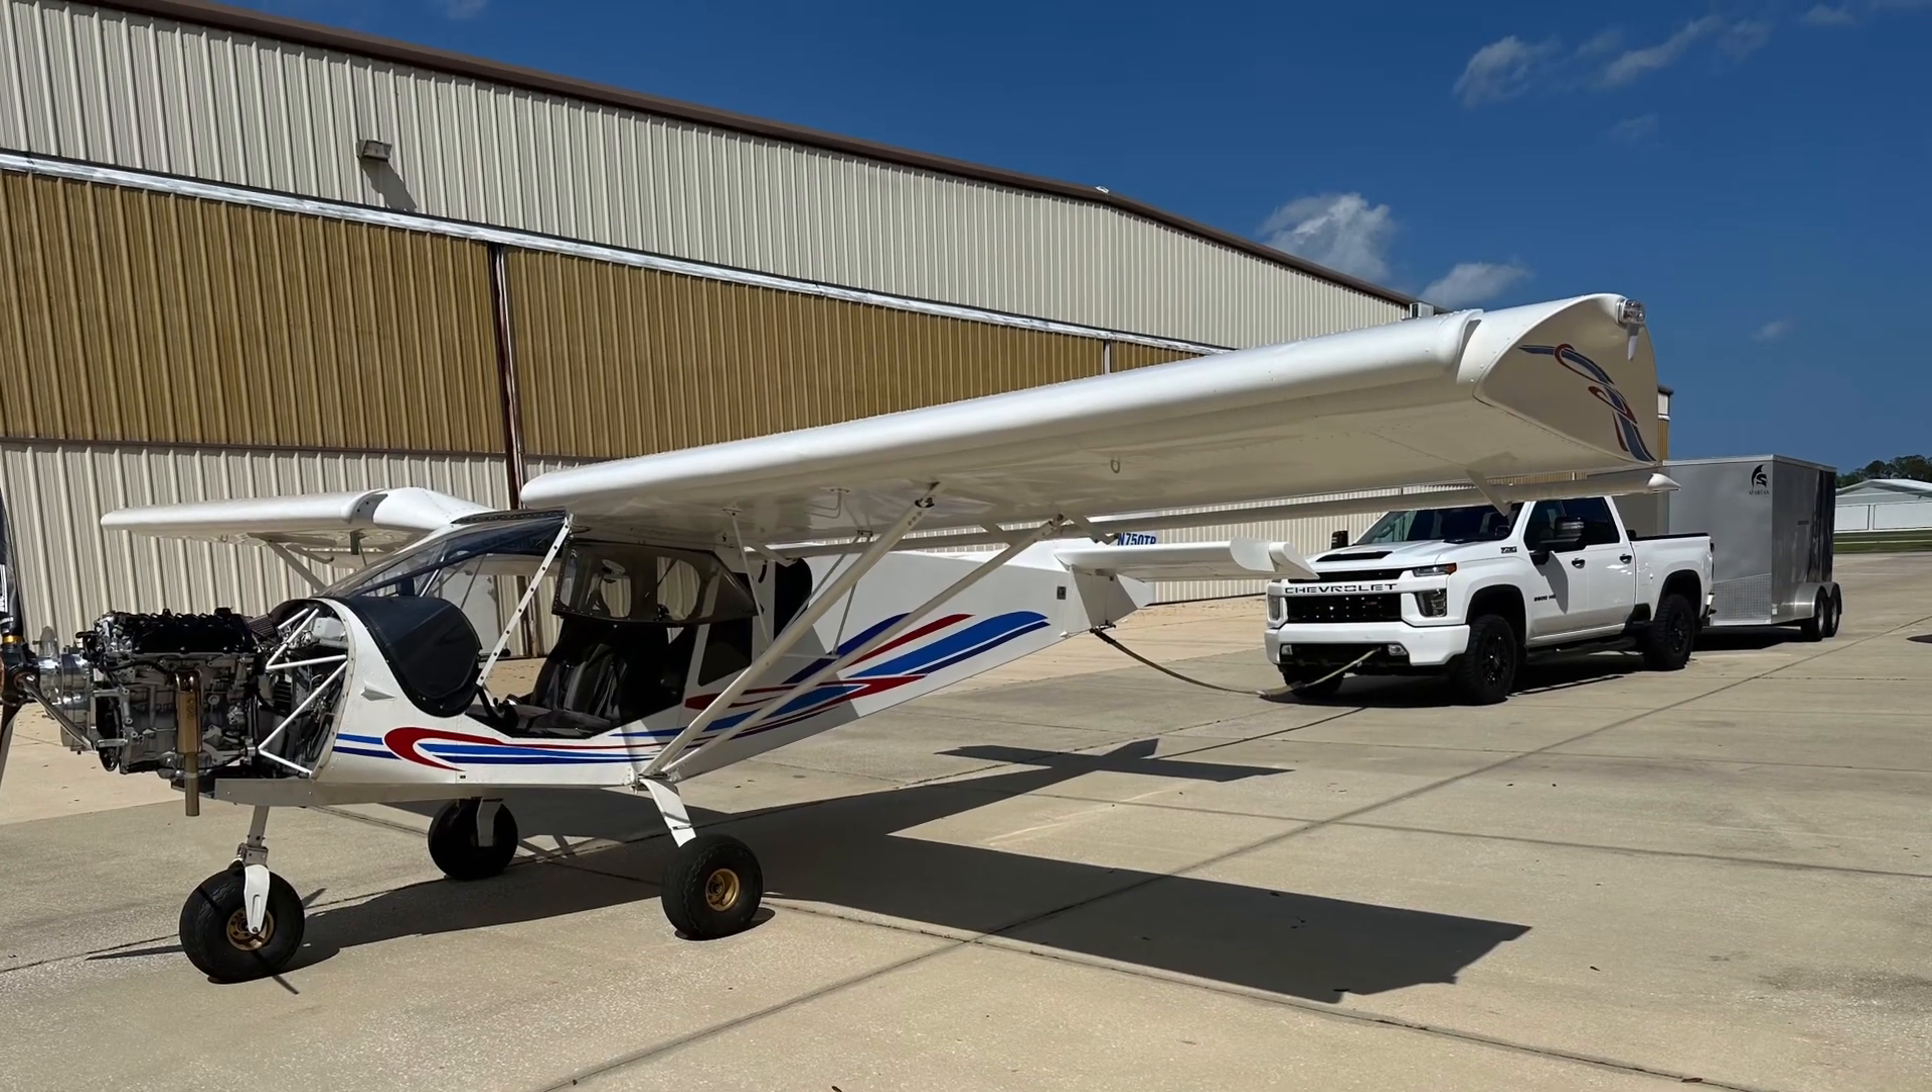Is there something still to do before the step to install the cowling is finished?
Yes.